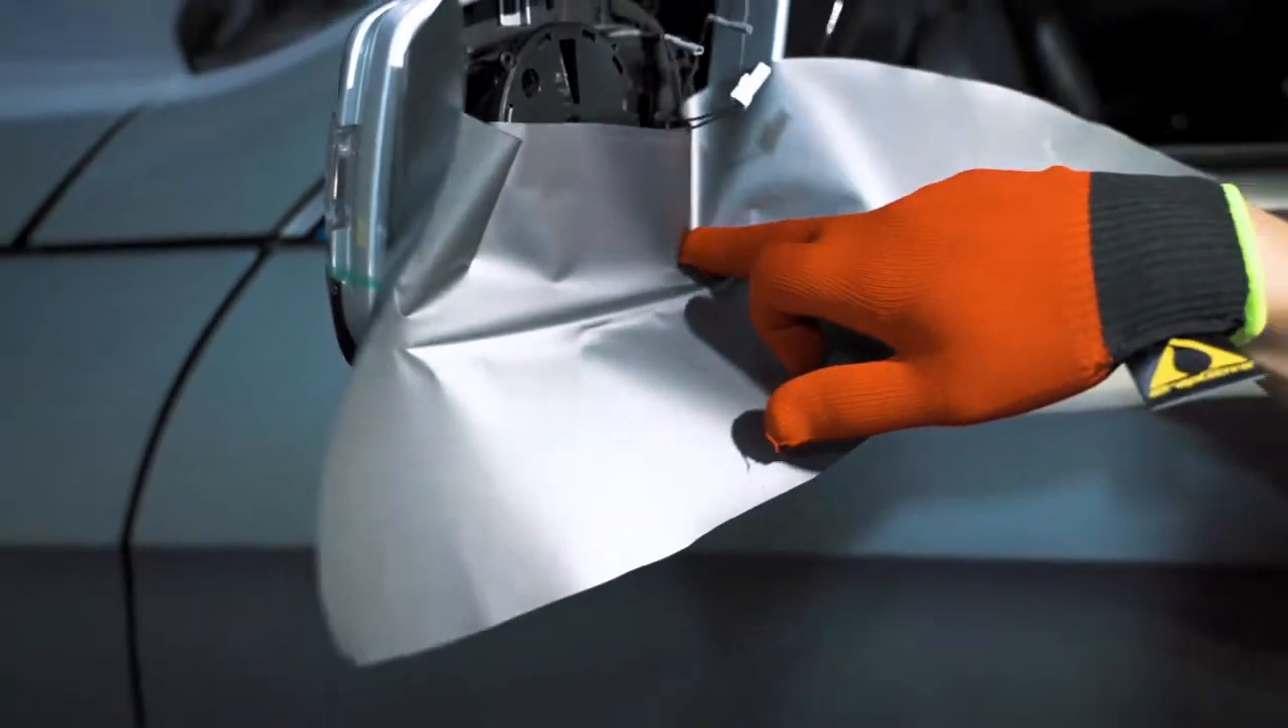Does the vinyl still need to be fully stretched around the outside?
Yes.